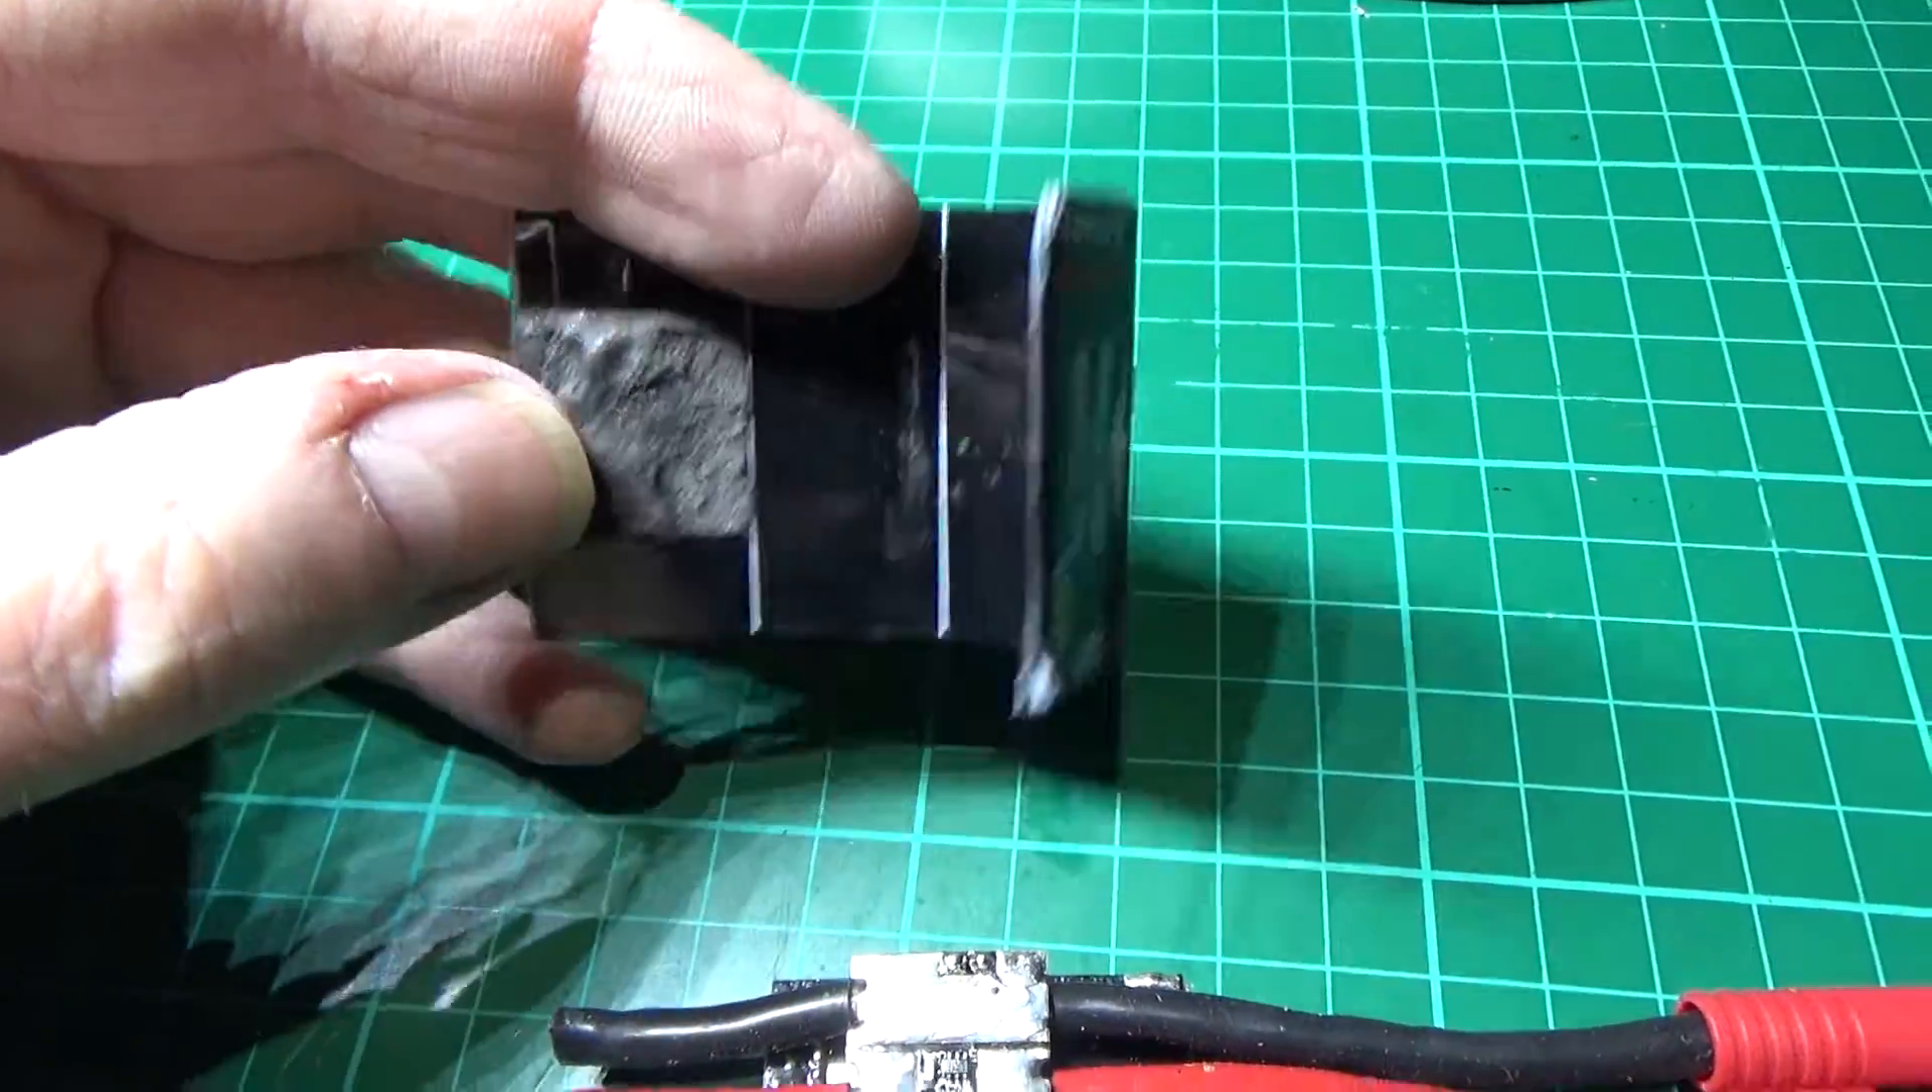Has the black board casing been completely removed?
Yes.